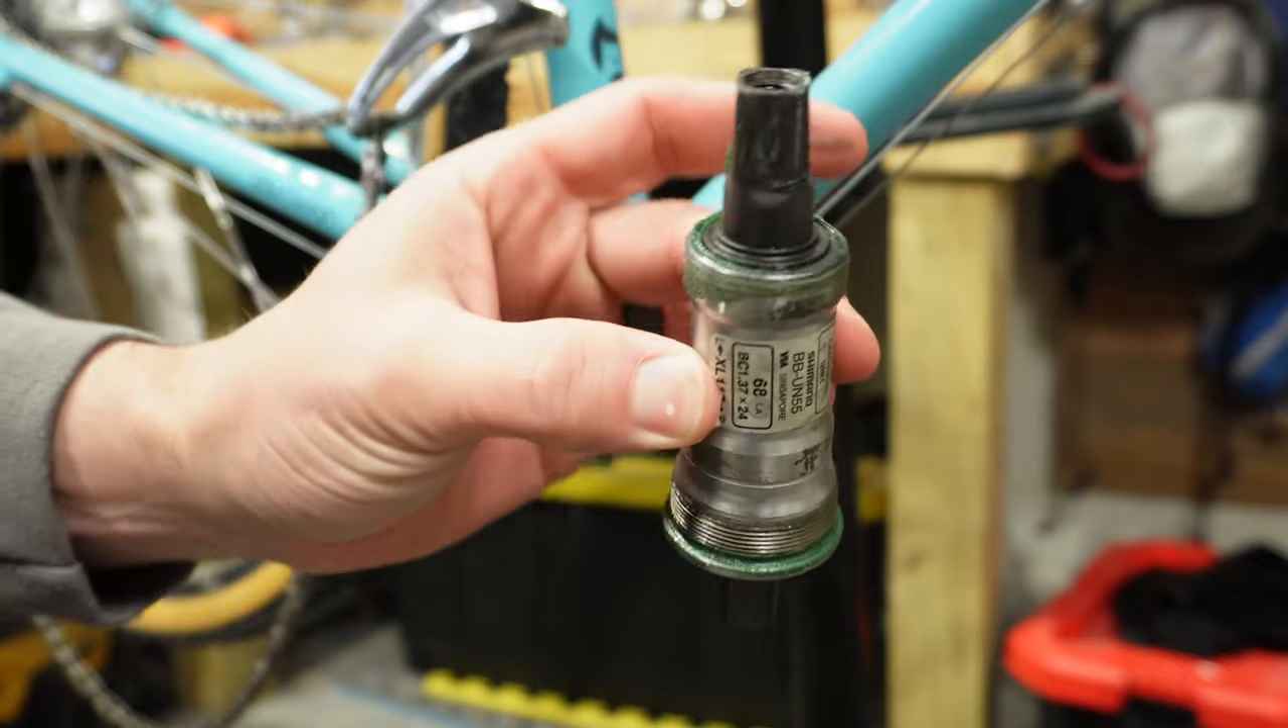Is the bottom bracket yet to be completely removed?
No.